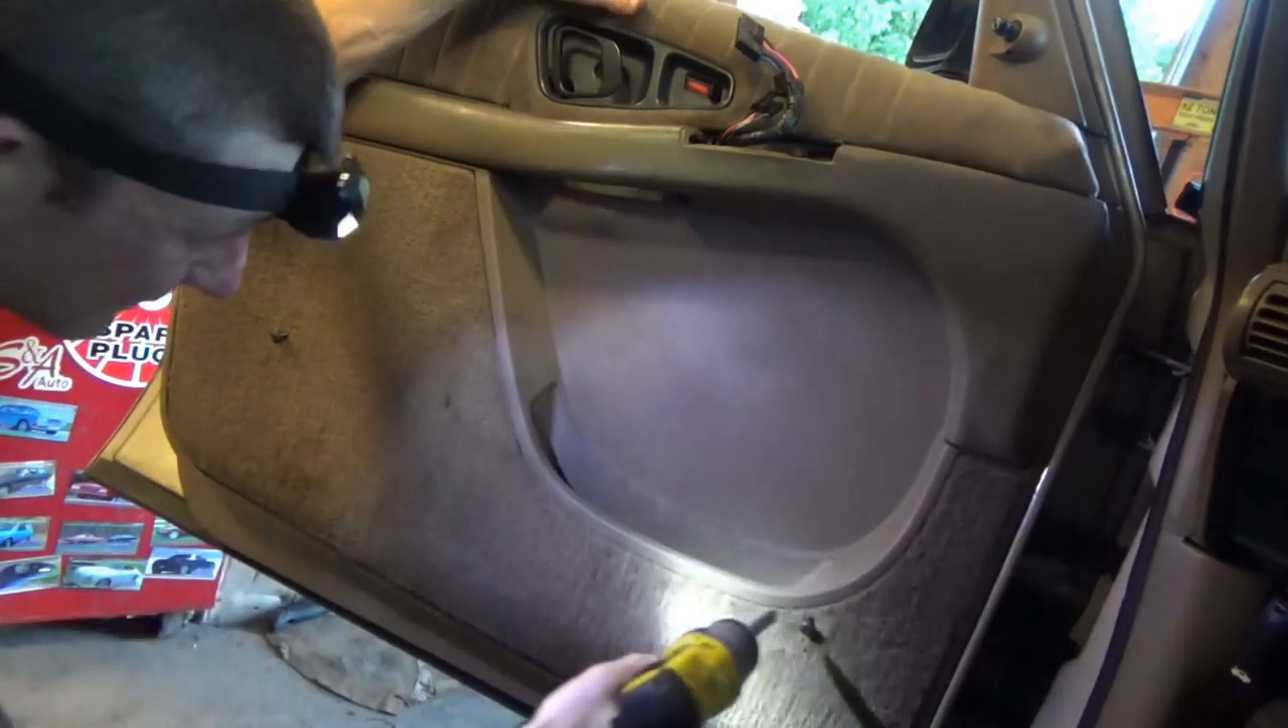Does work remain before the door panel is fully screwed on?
Yes.